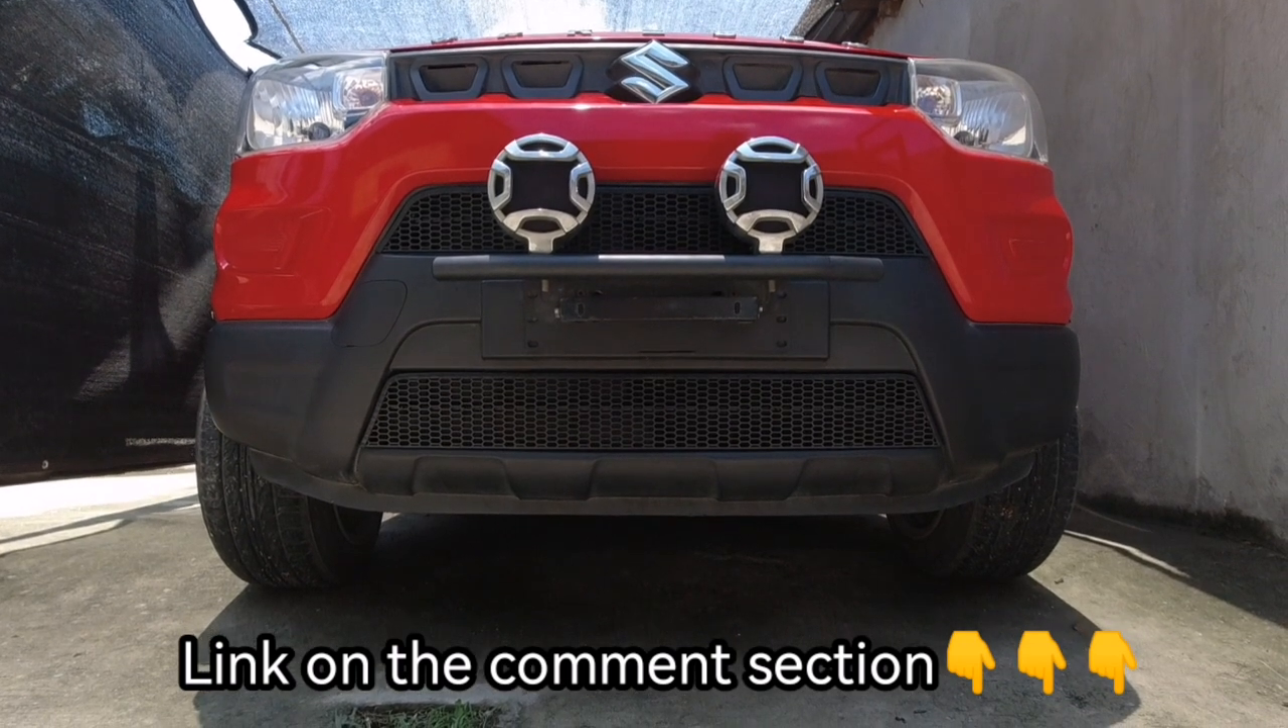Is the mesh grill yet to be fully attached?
No.